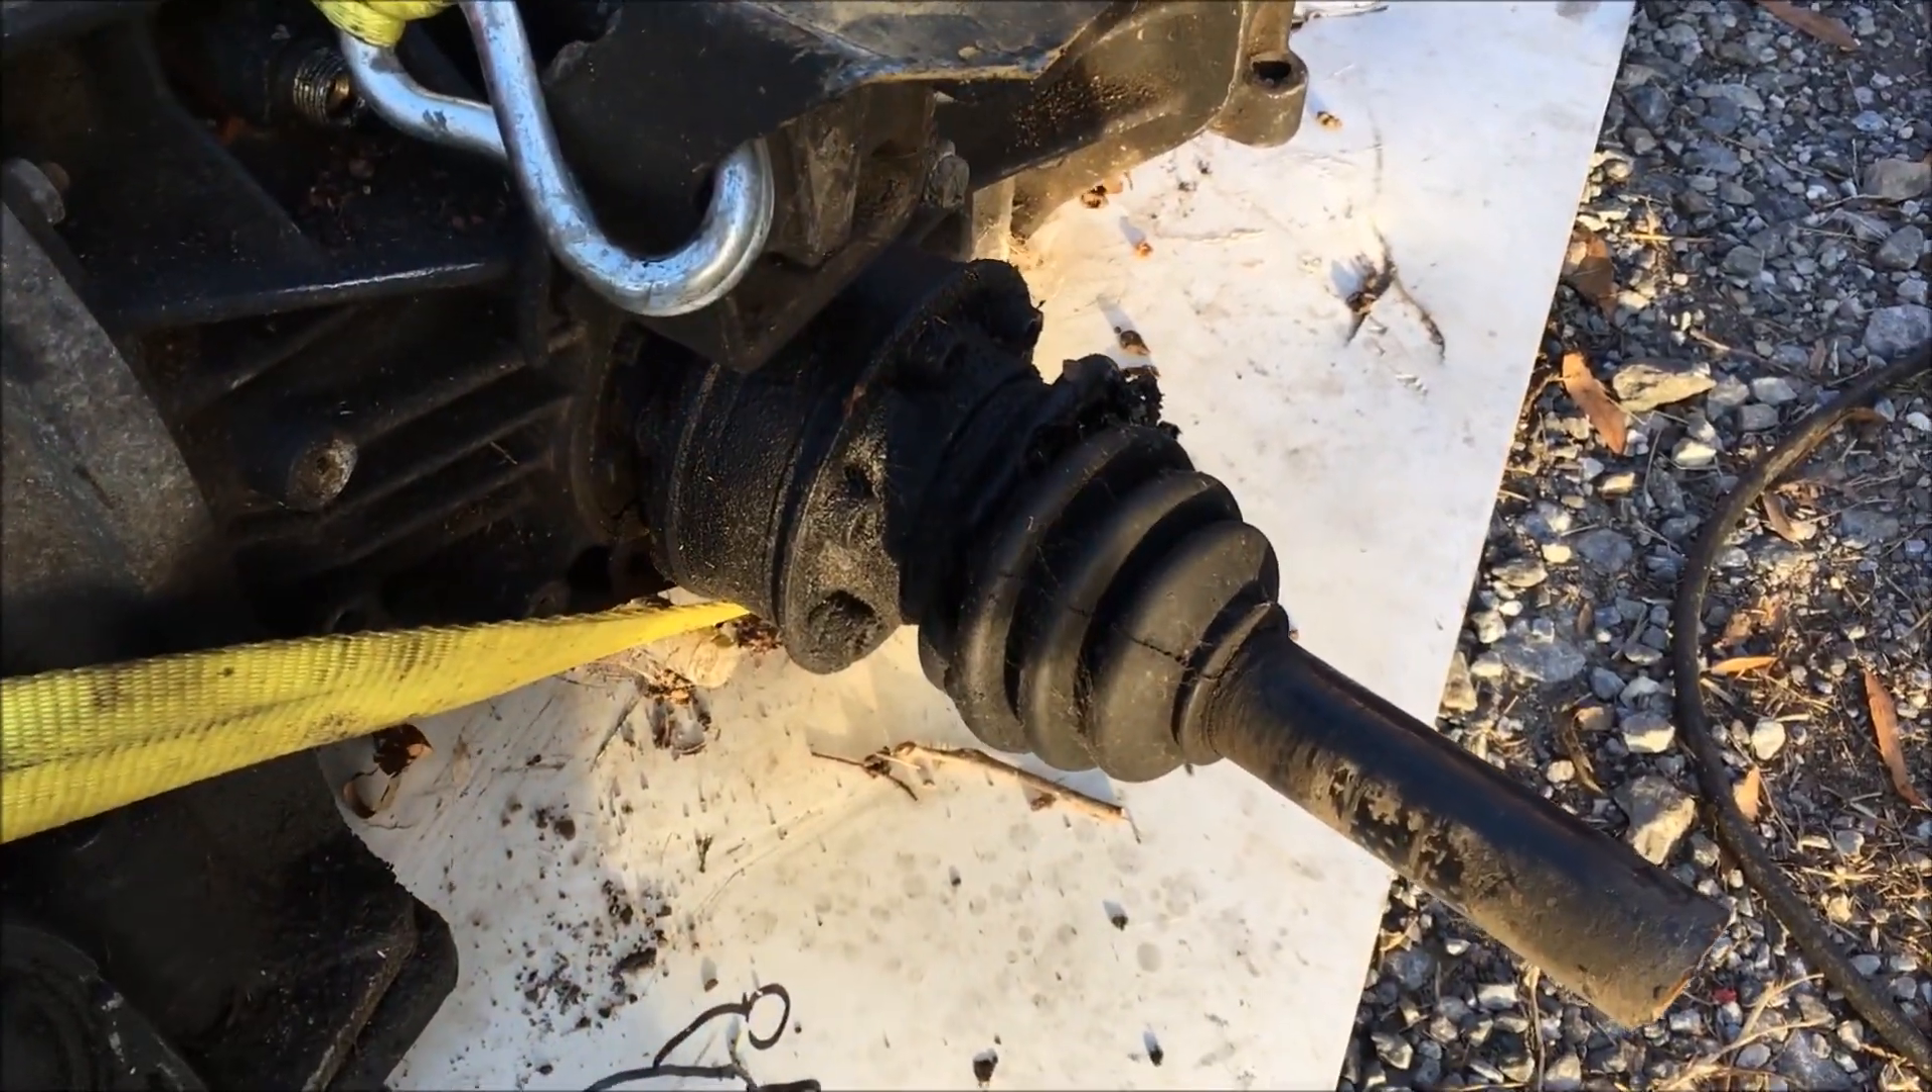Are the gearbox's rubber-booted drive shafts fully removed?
No.